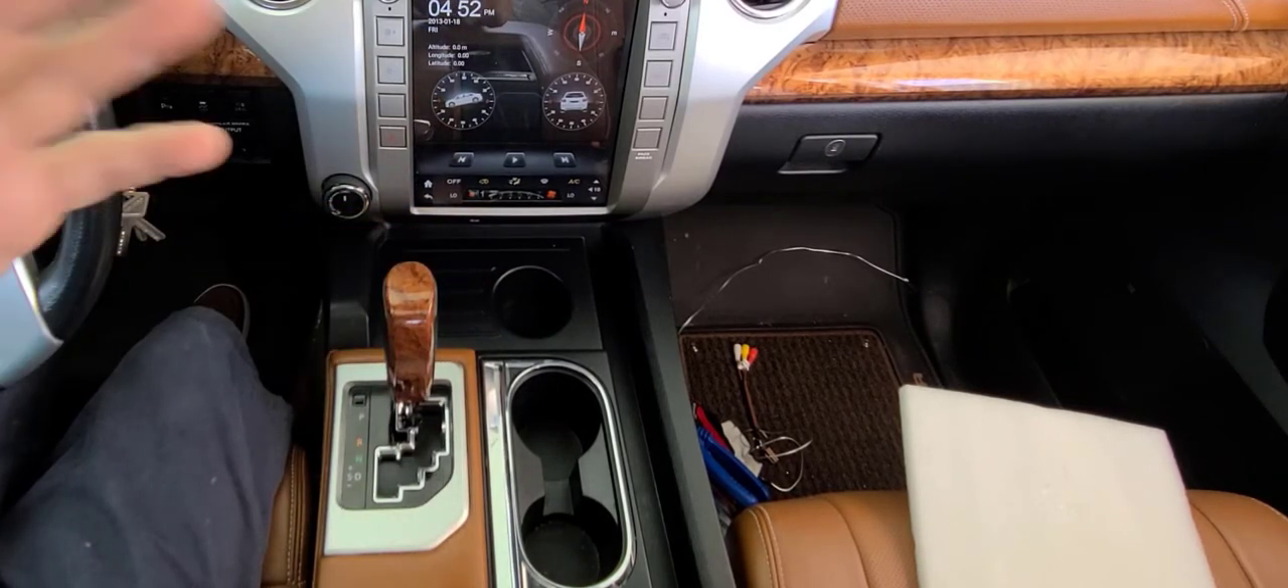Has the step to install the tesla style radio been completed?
Yes.